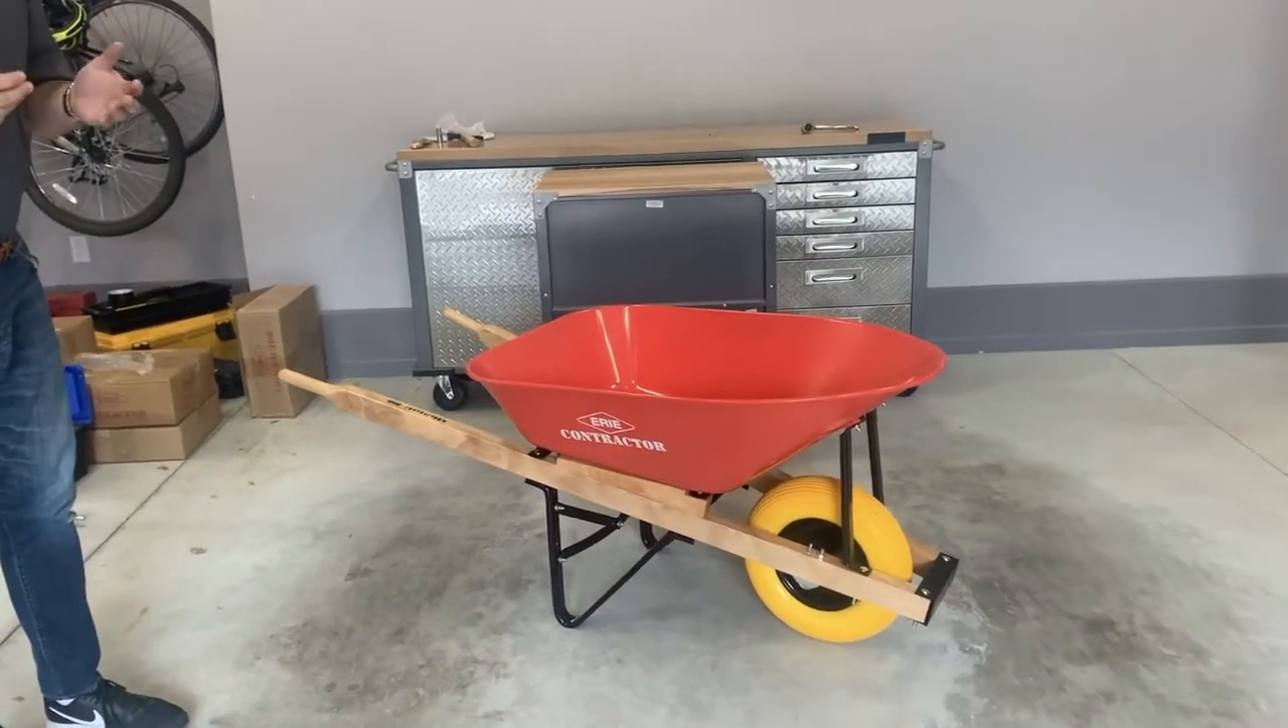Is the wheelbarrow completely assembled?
Yes.